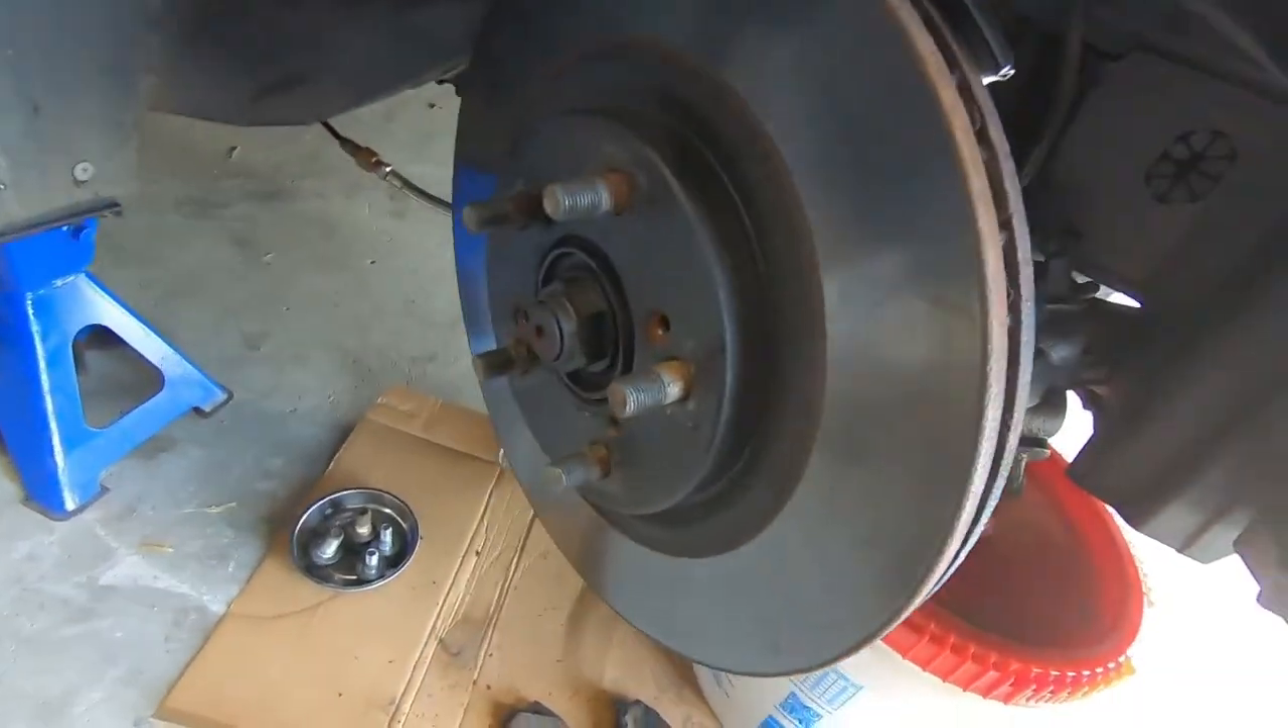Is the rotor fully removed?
No.